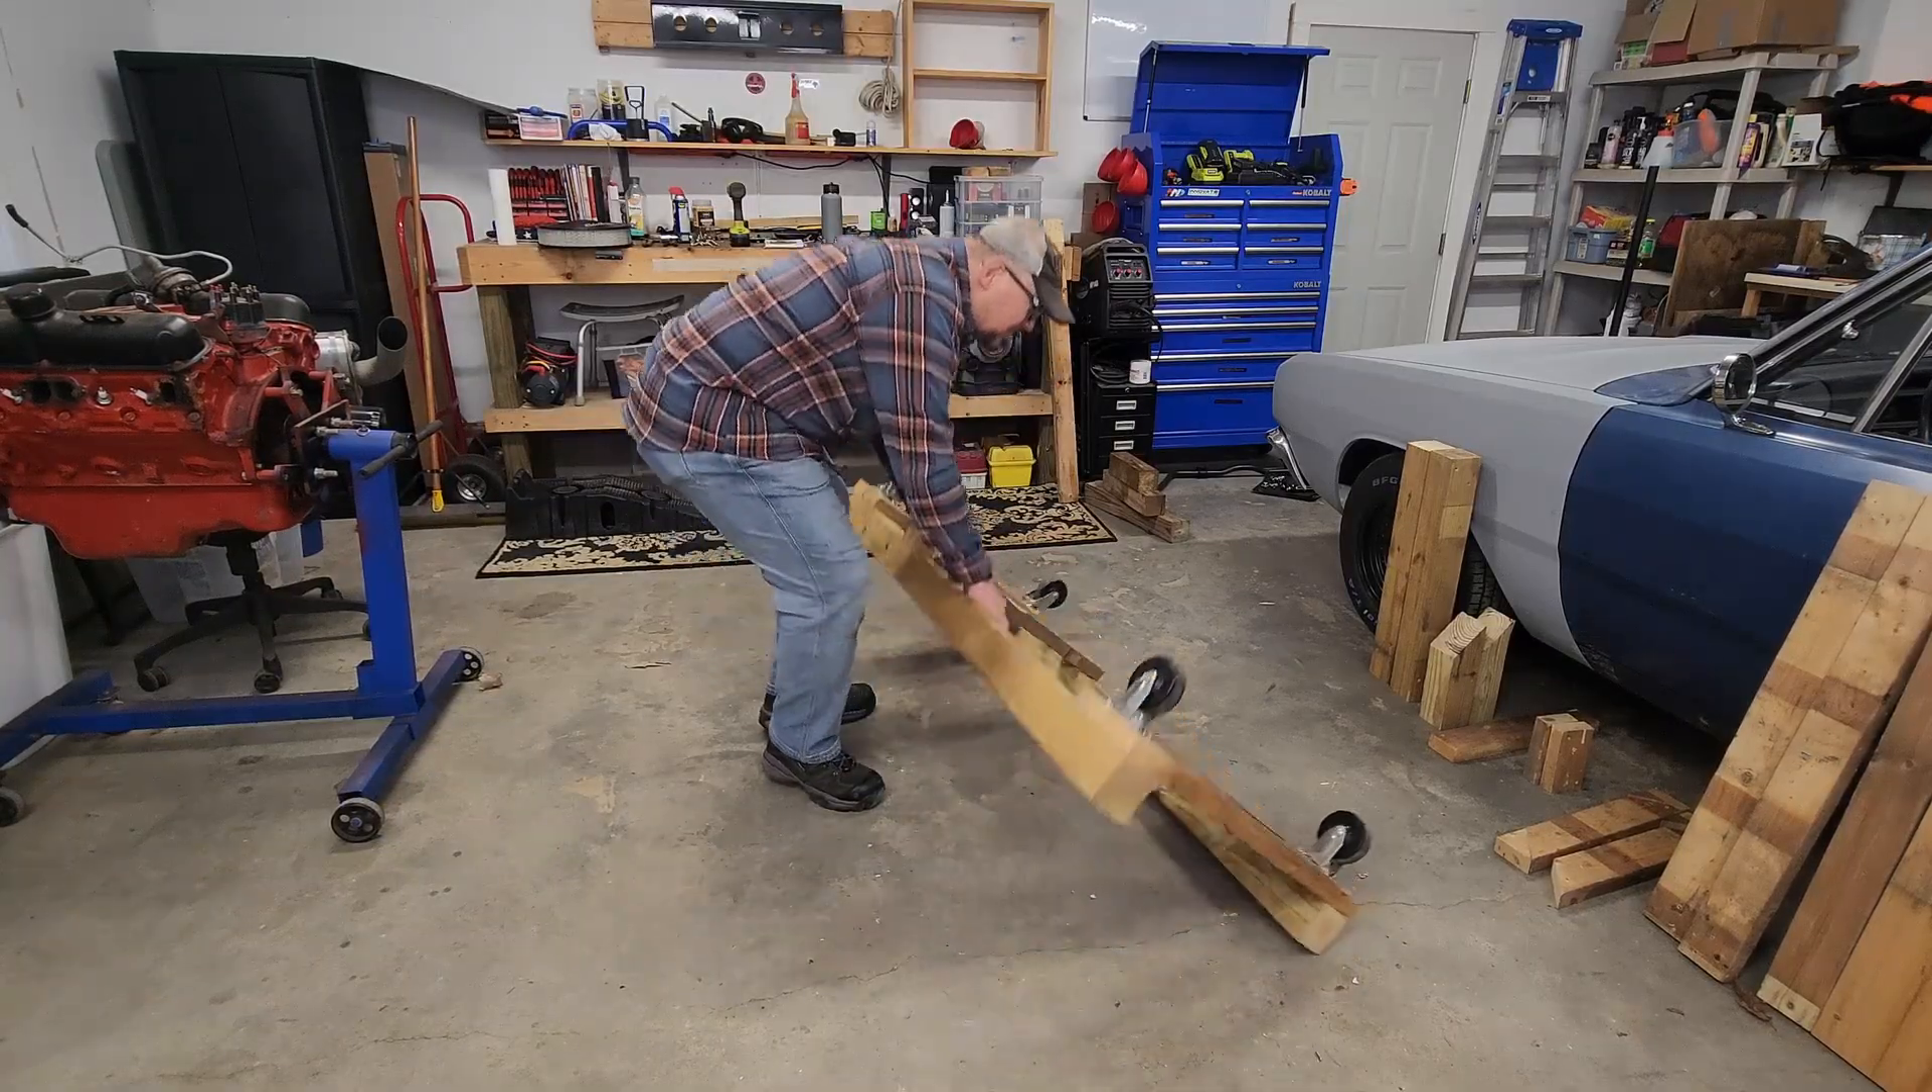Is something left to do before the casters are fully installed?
No.